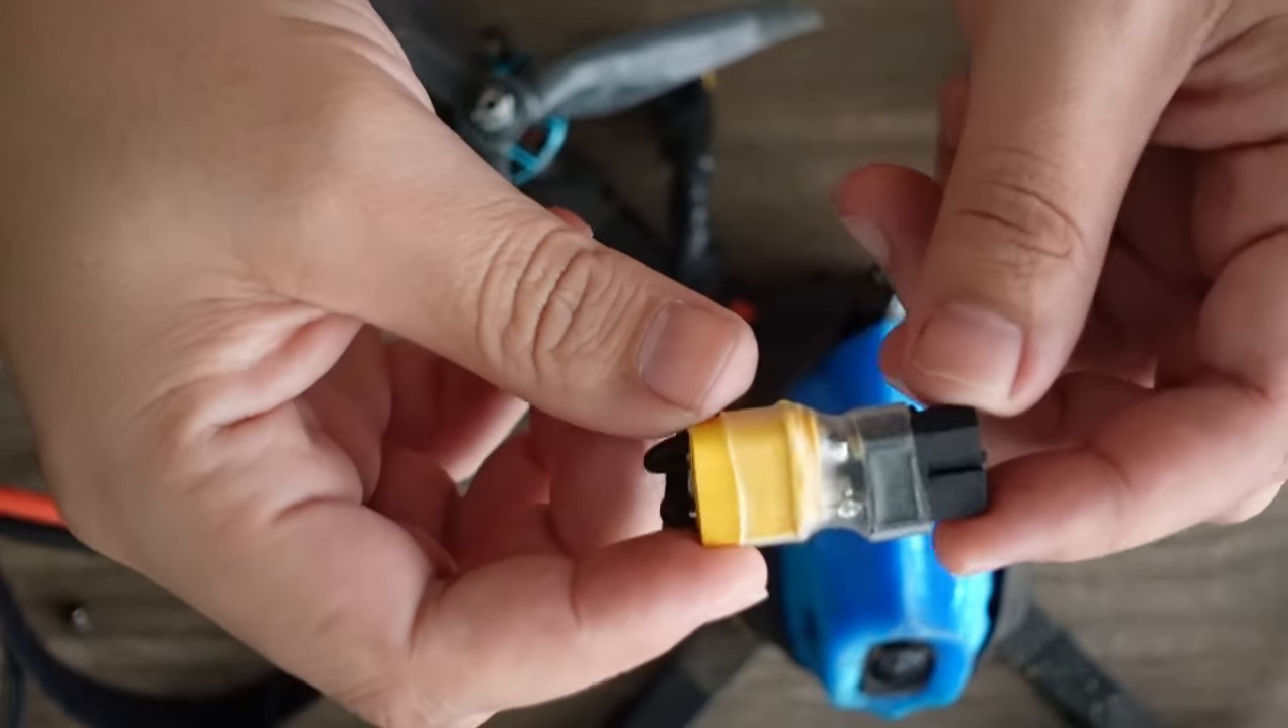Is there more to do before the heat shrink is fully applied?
No.